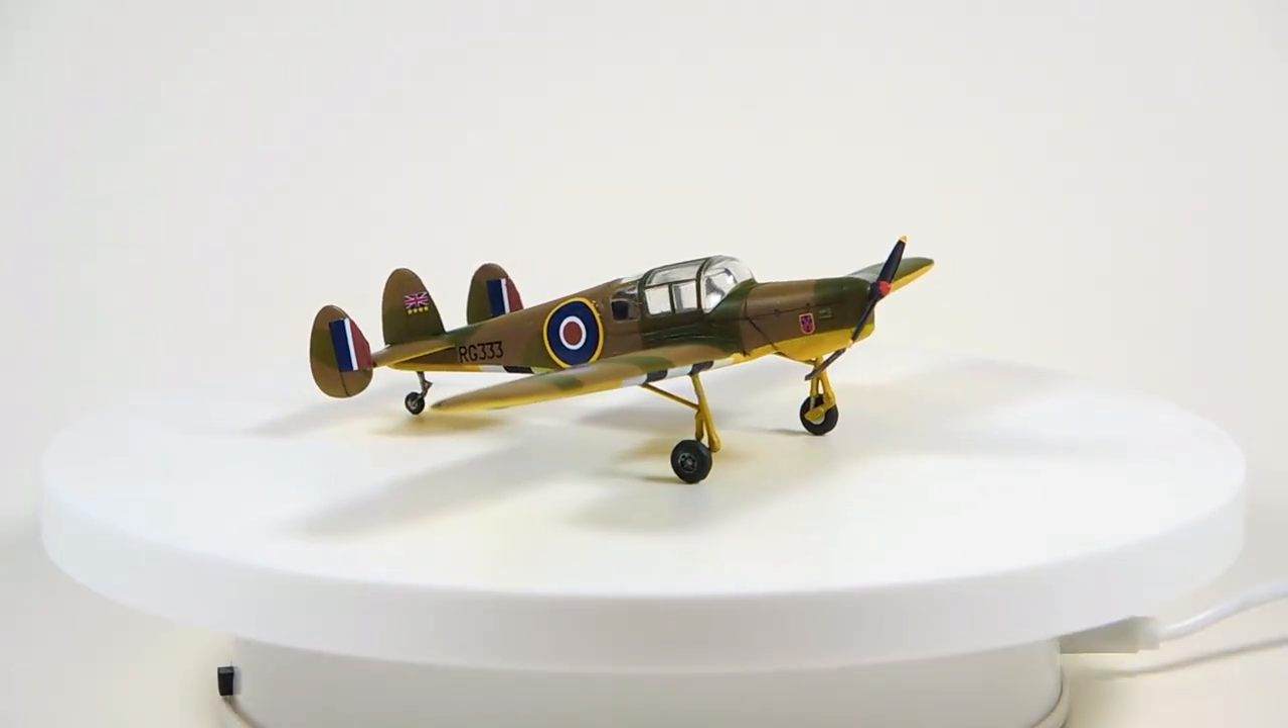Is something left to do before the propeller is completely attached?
No.